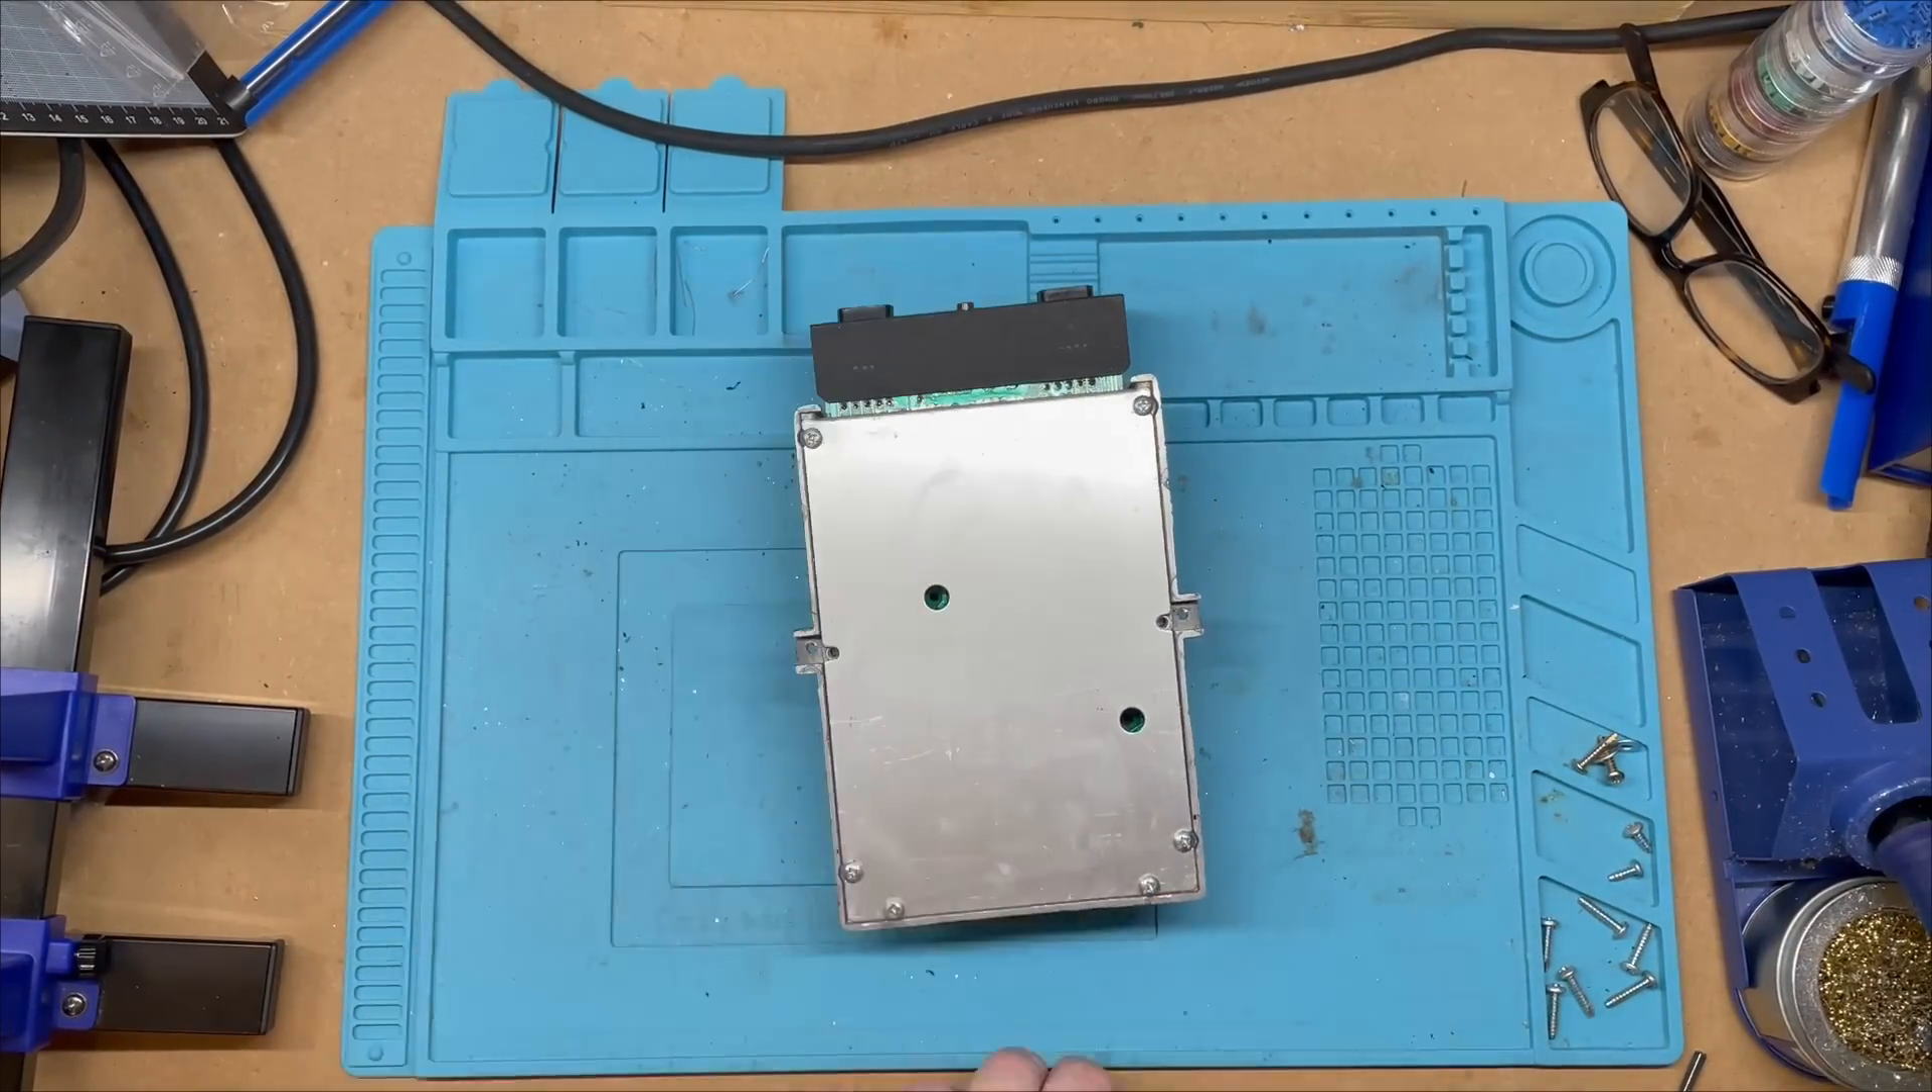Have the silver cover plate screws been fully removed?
No.